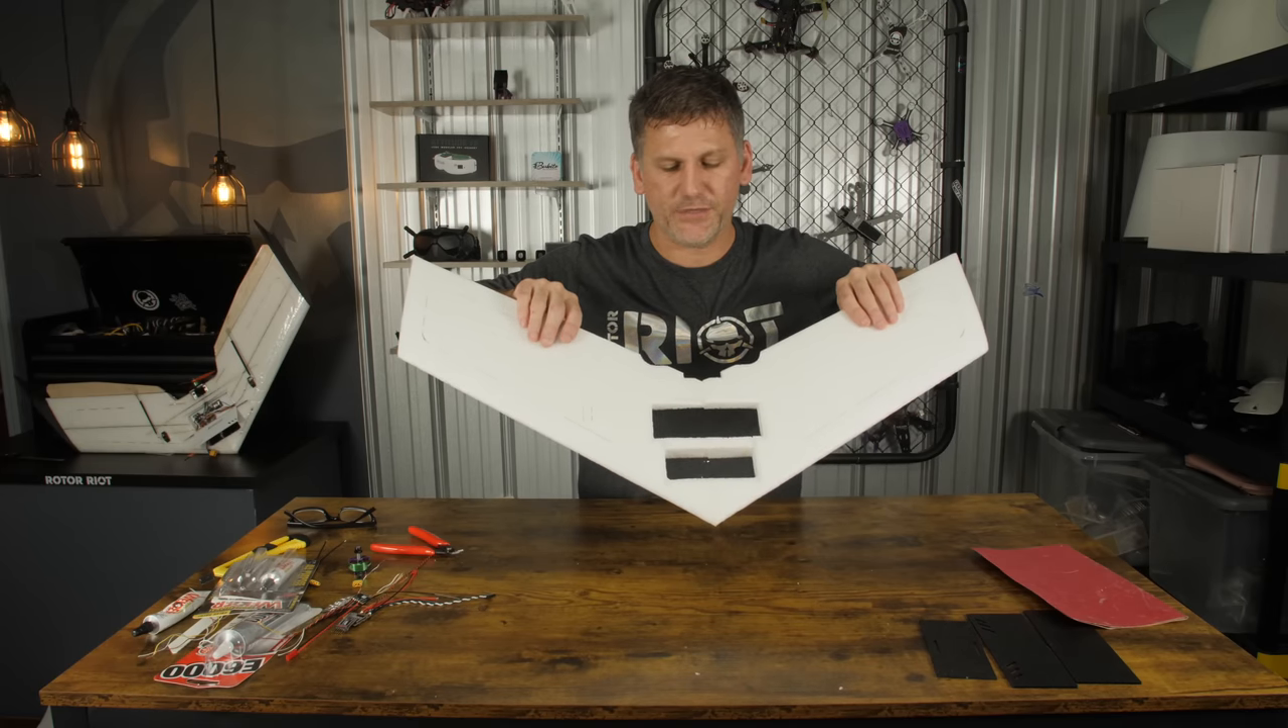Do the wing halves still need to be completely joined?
No.